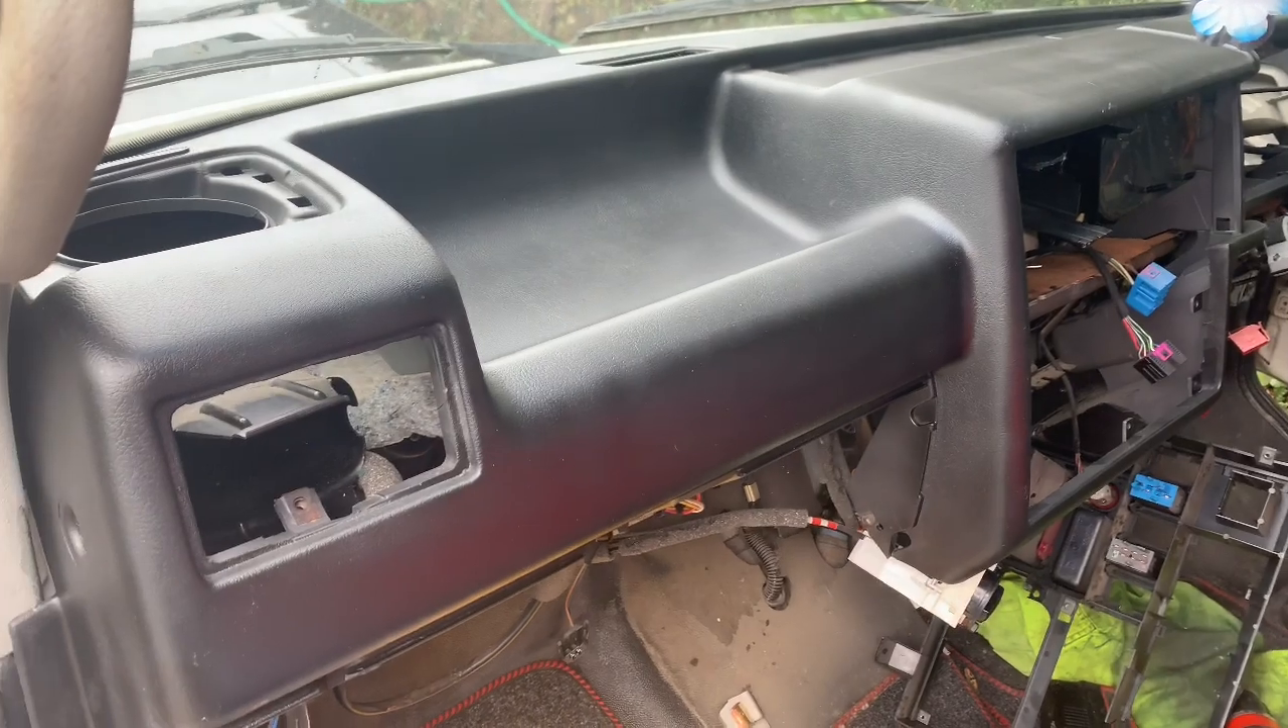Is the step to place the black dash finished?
Yes.